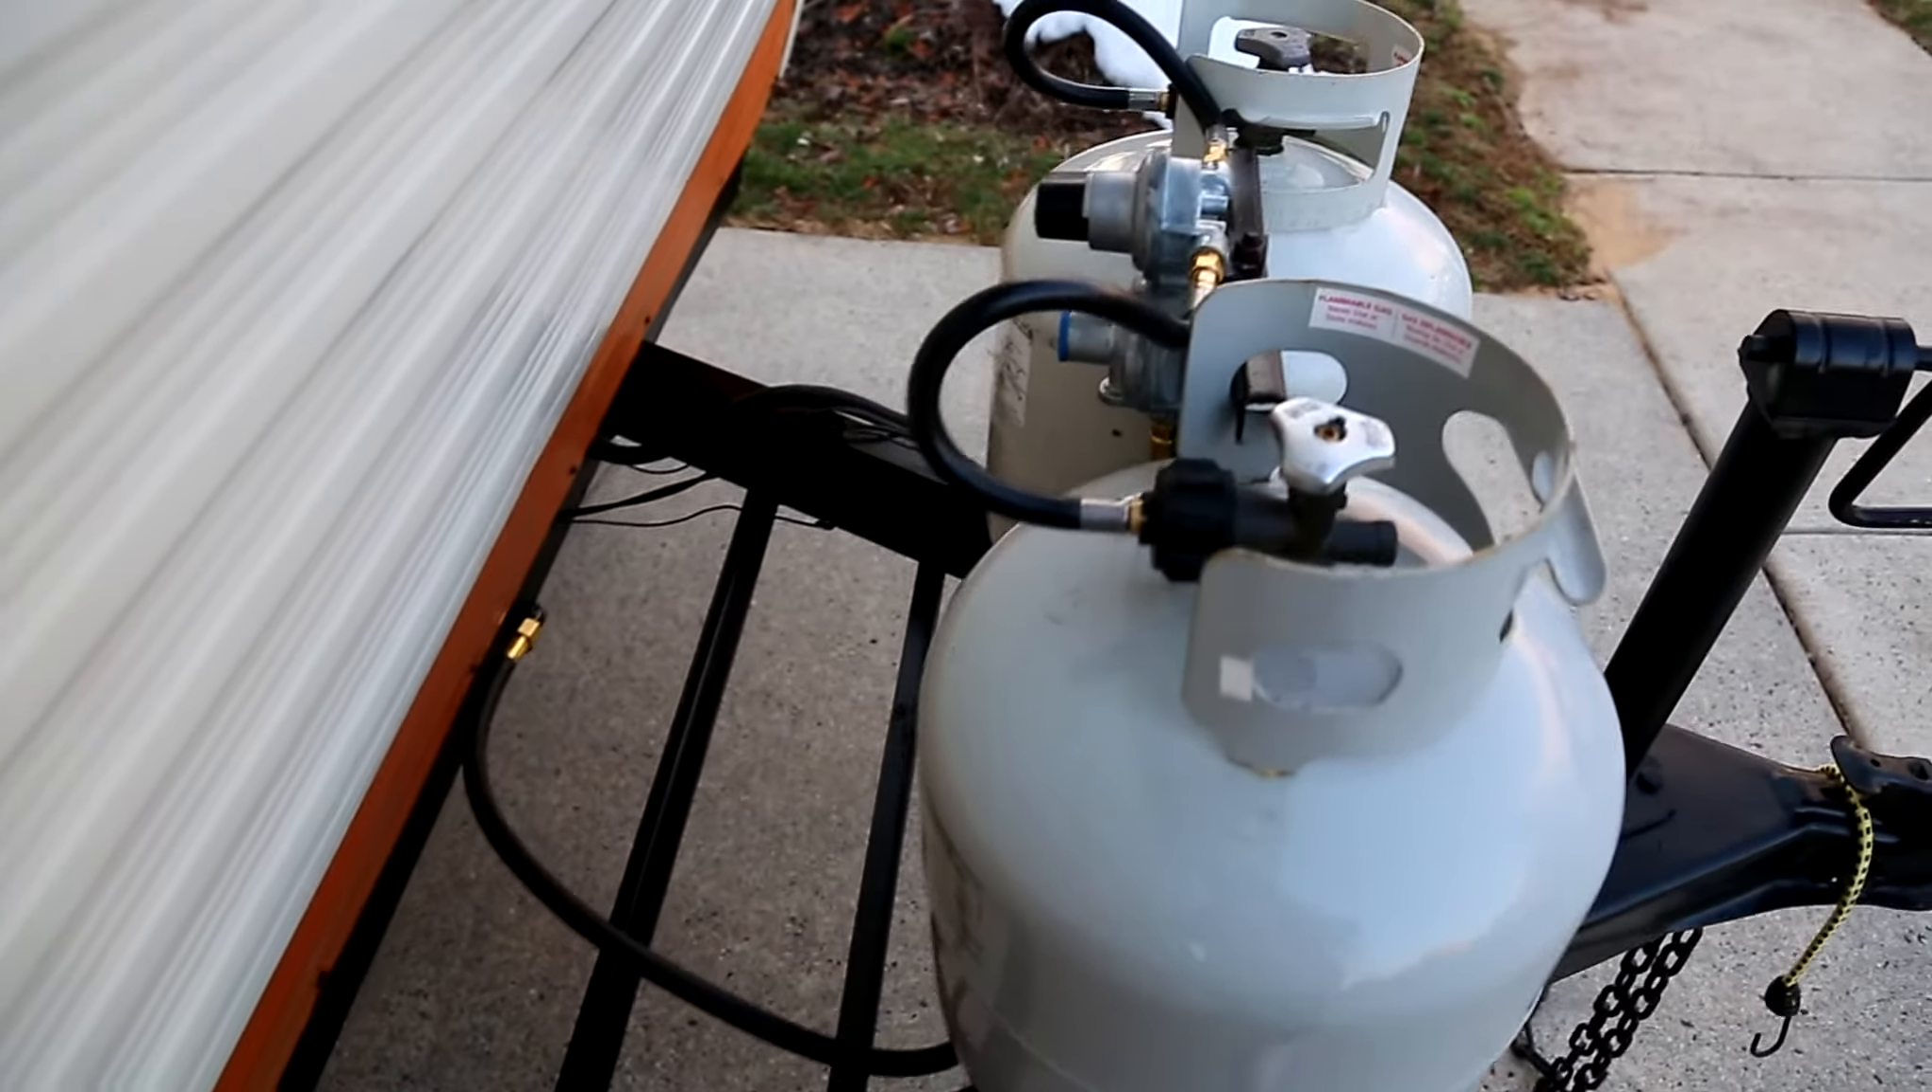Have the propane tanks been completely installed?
Yes.